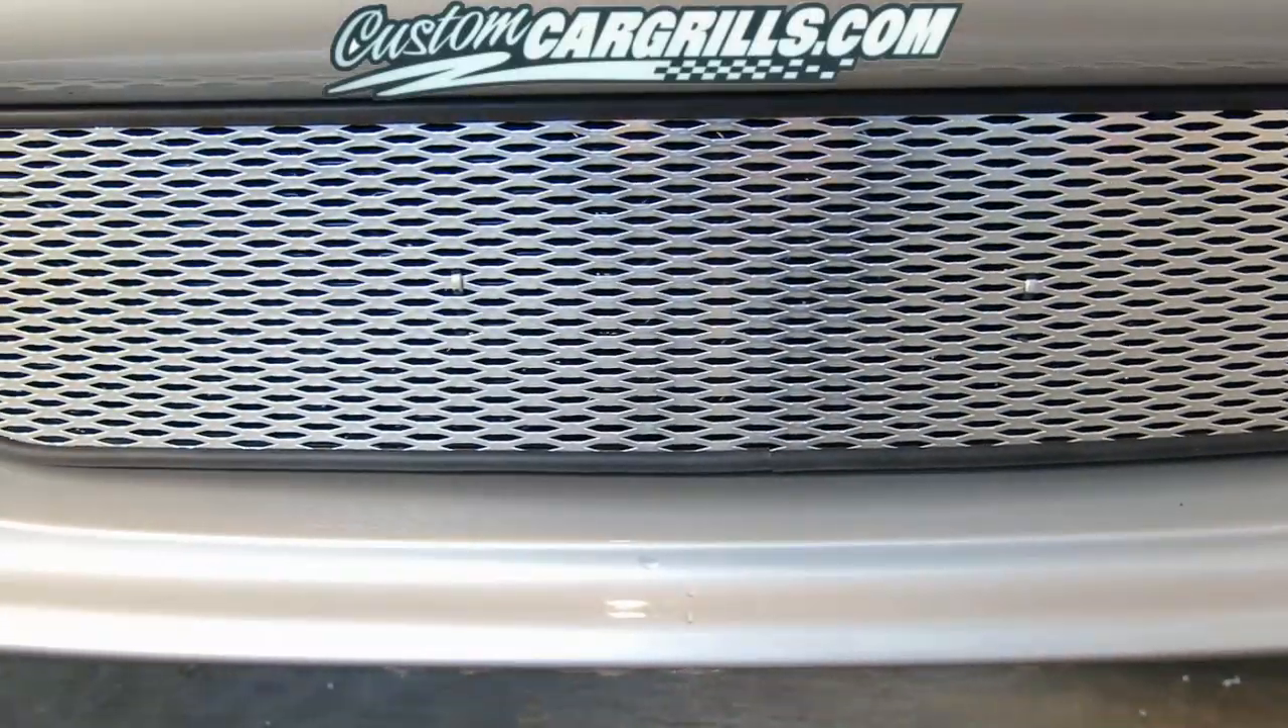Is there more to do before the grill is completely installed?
No.